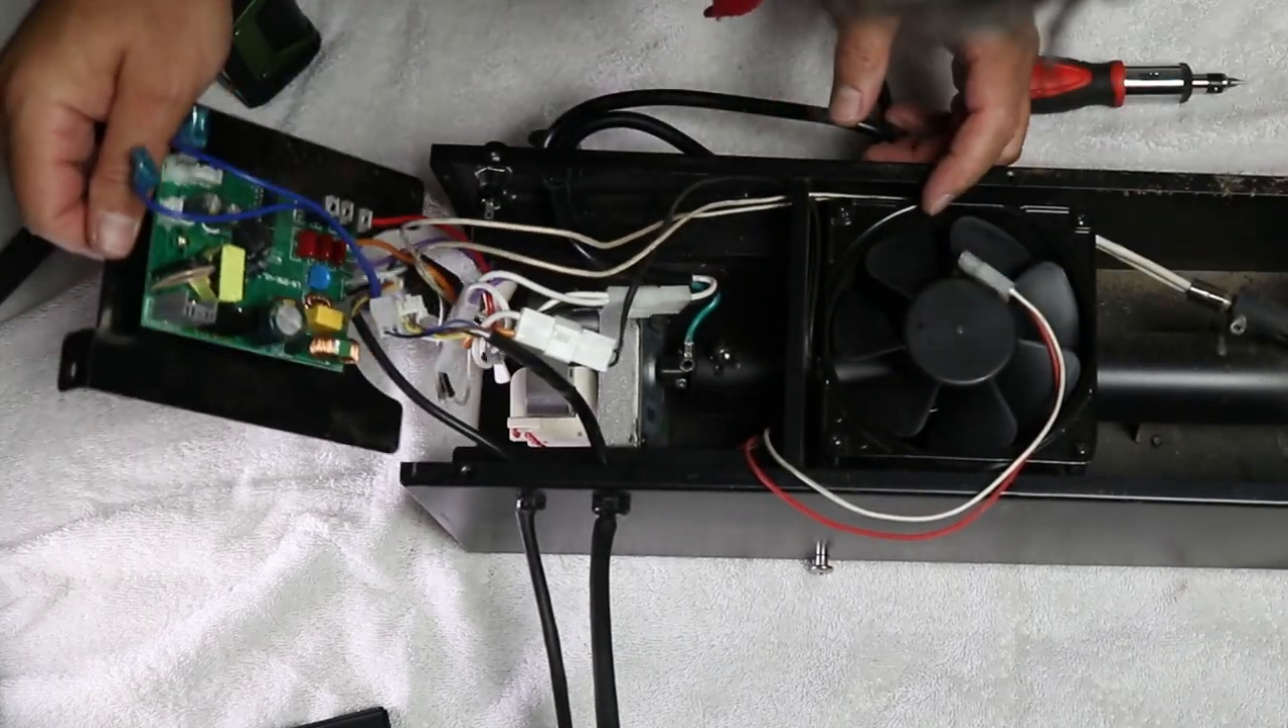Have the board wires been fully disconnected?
No.